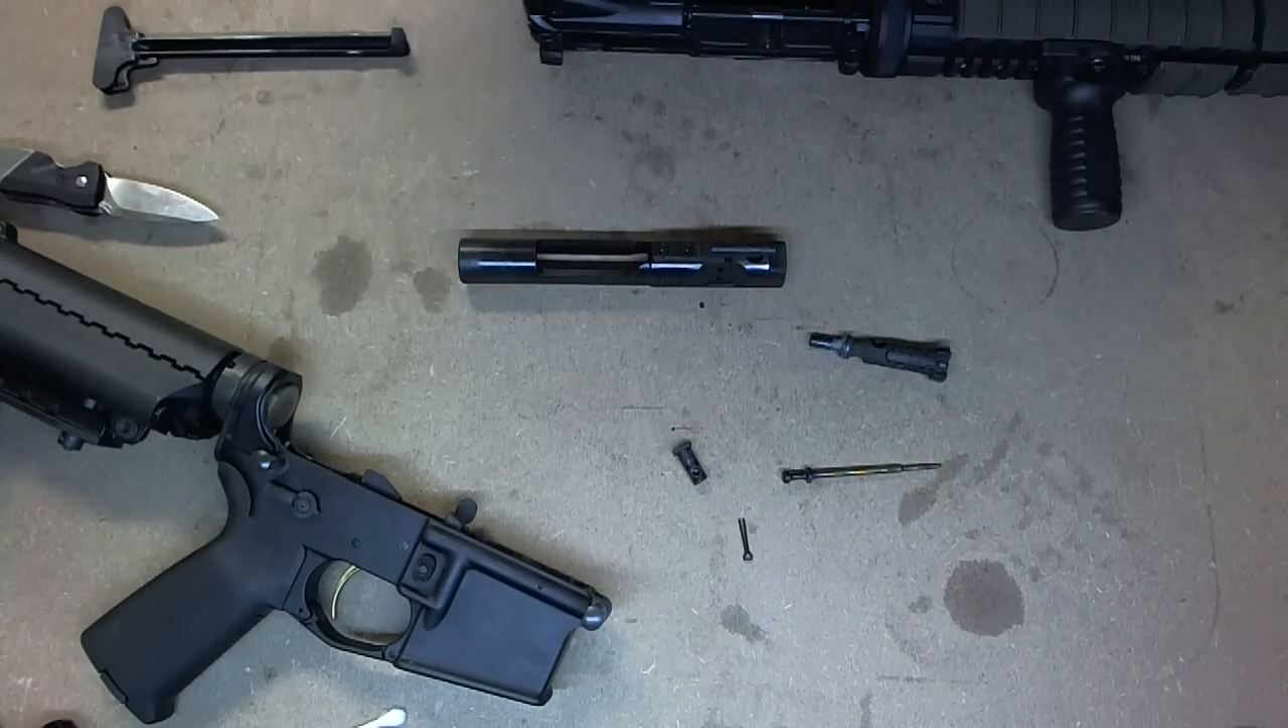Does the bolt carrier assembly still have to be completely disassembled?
No.